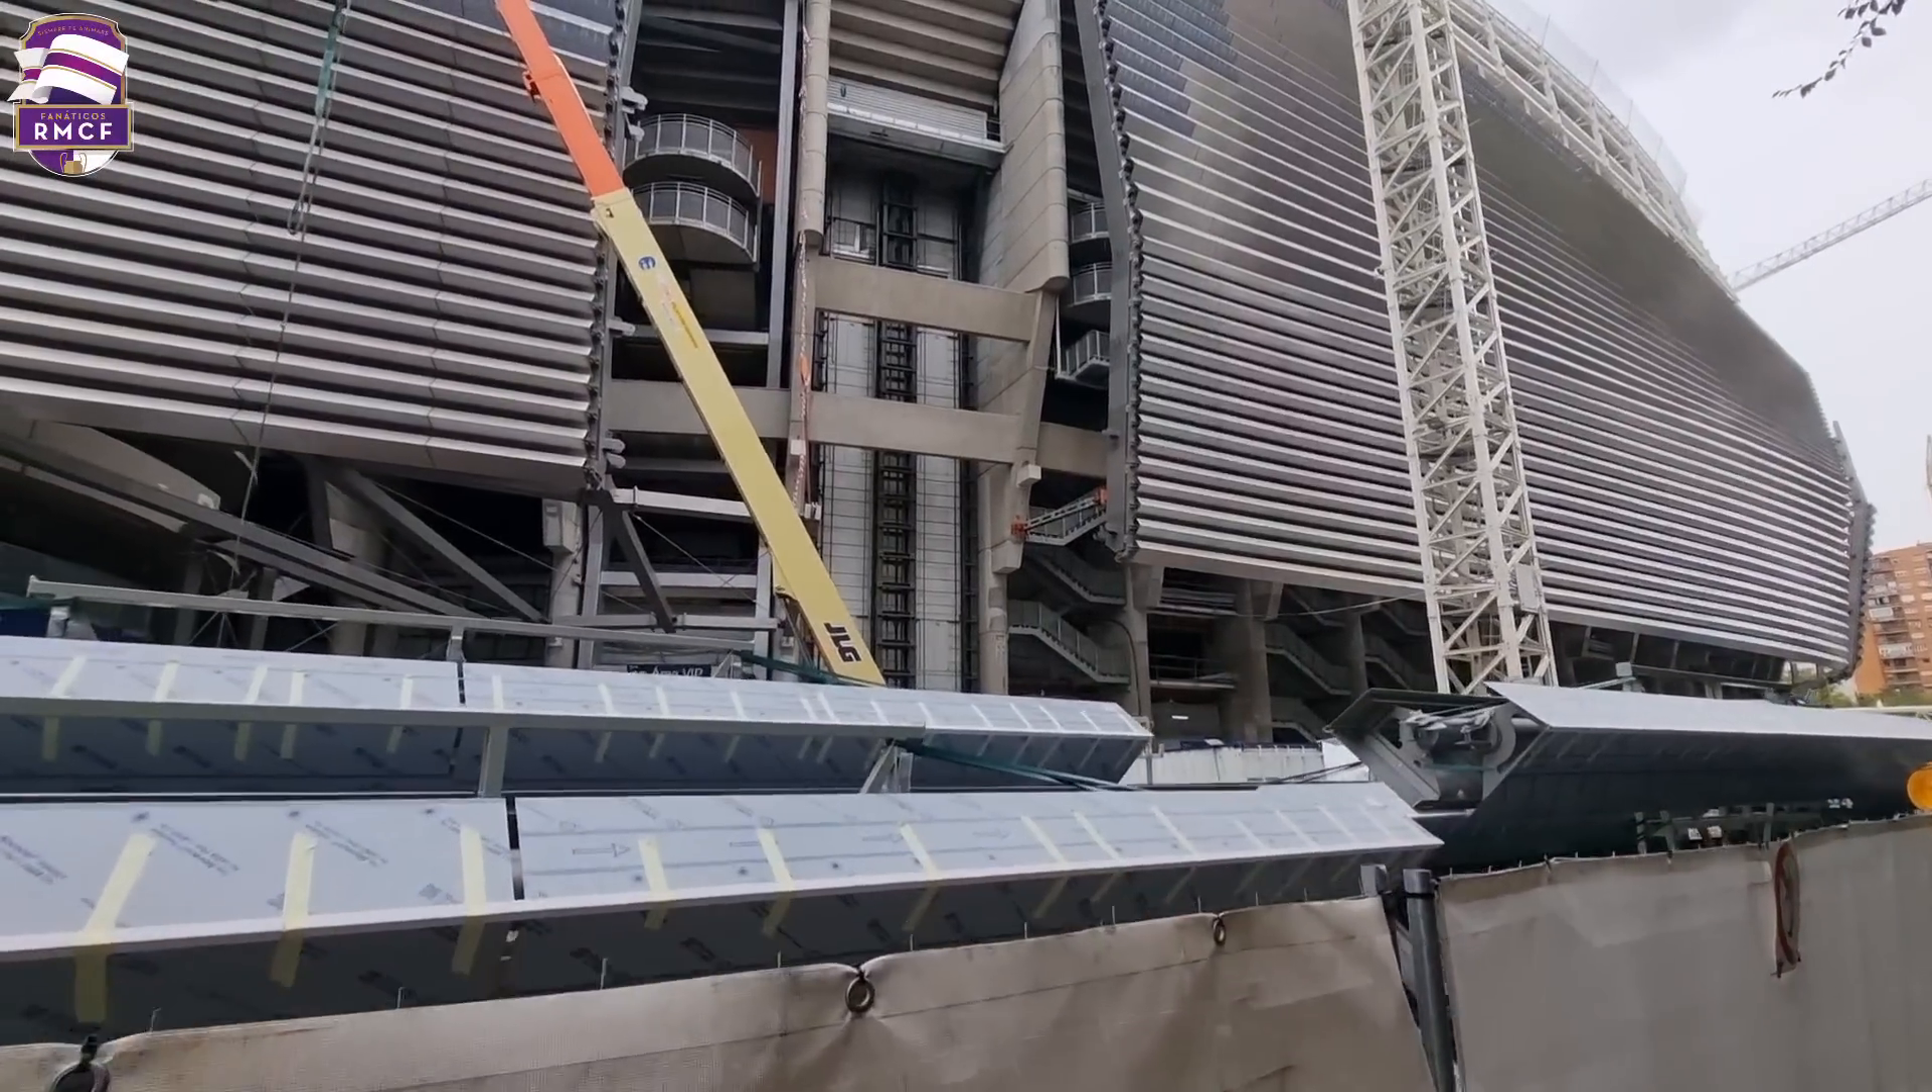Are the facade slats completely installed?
No.